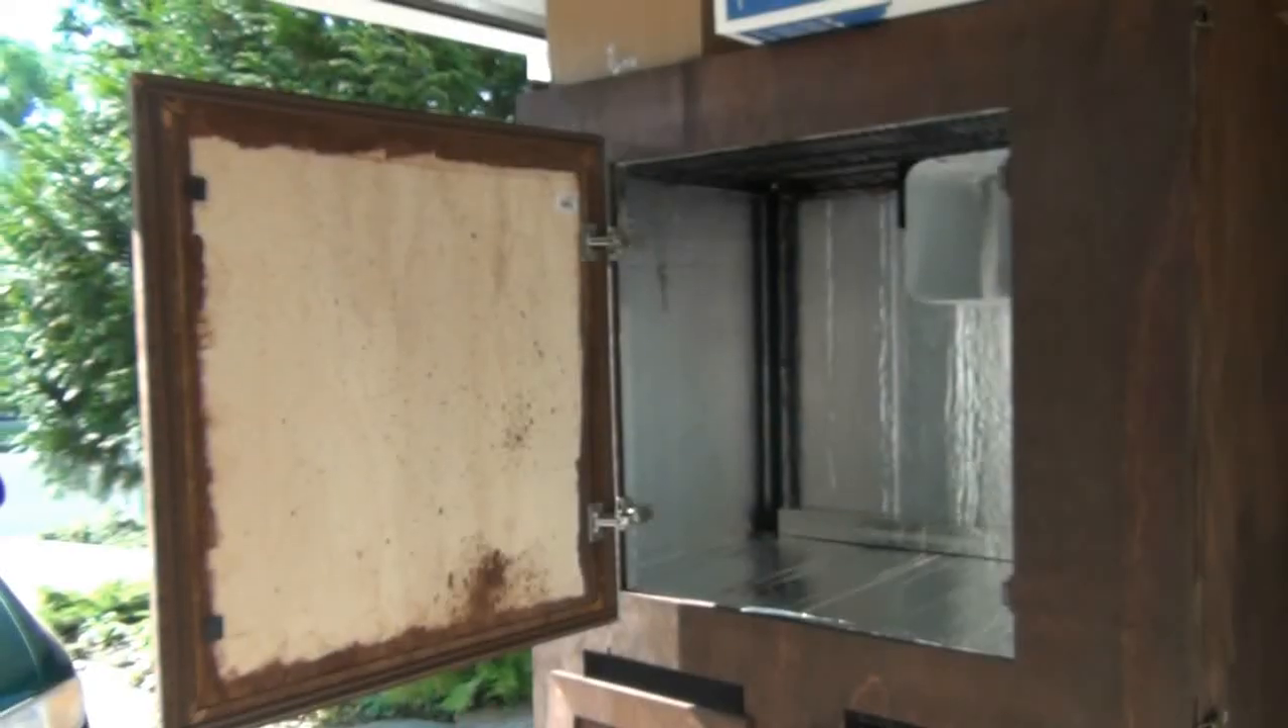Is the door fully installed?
Yes.